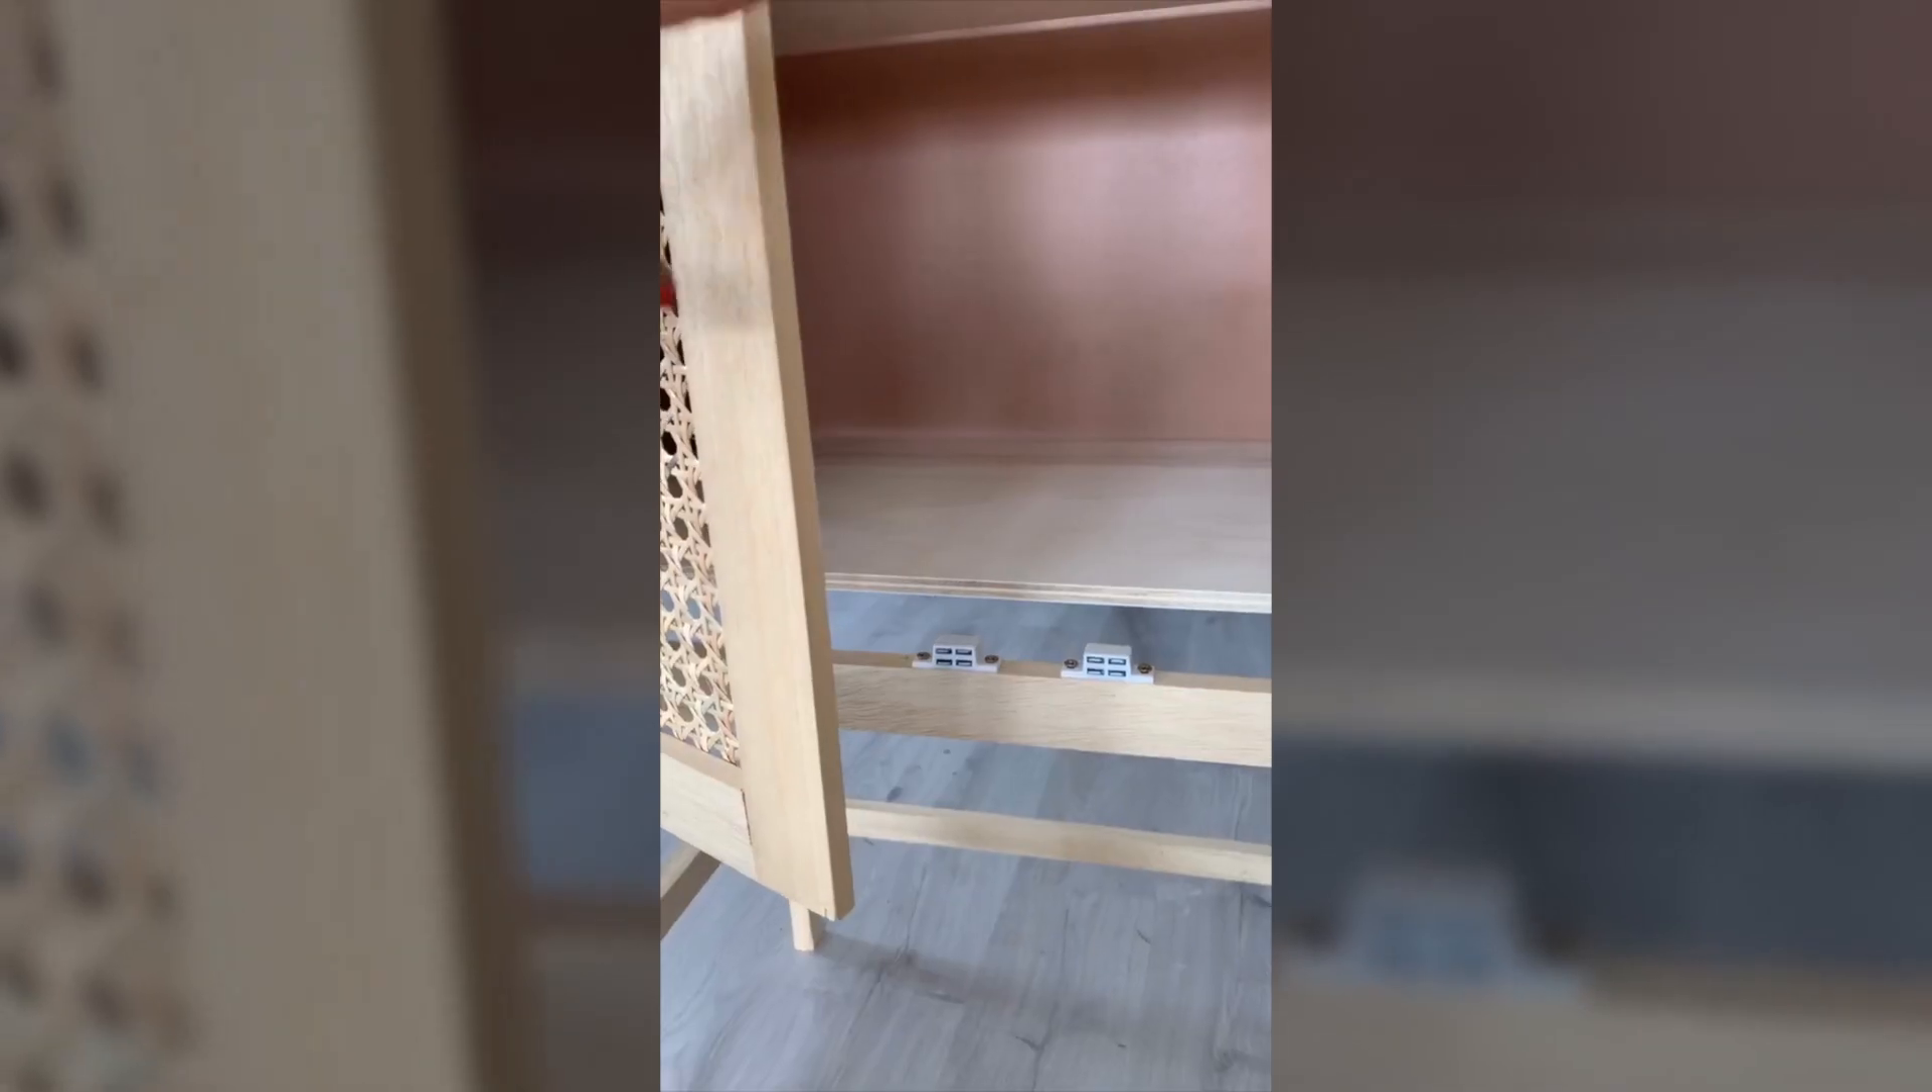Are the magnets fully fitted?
Yes.